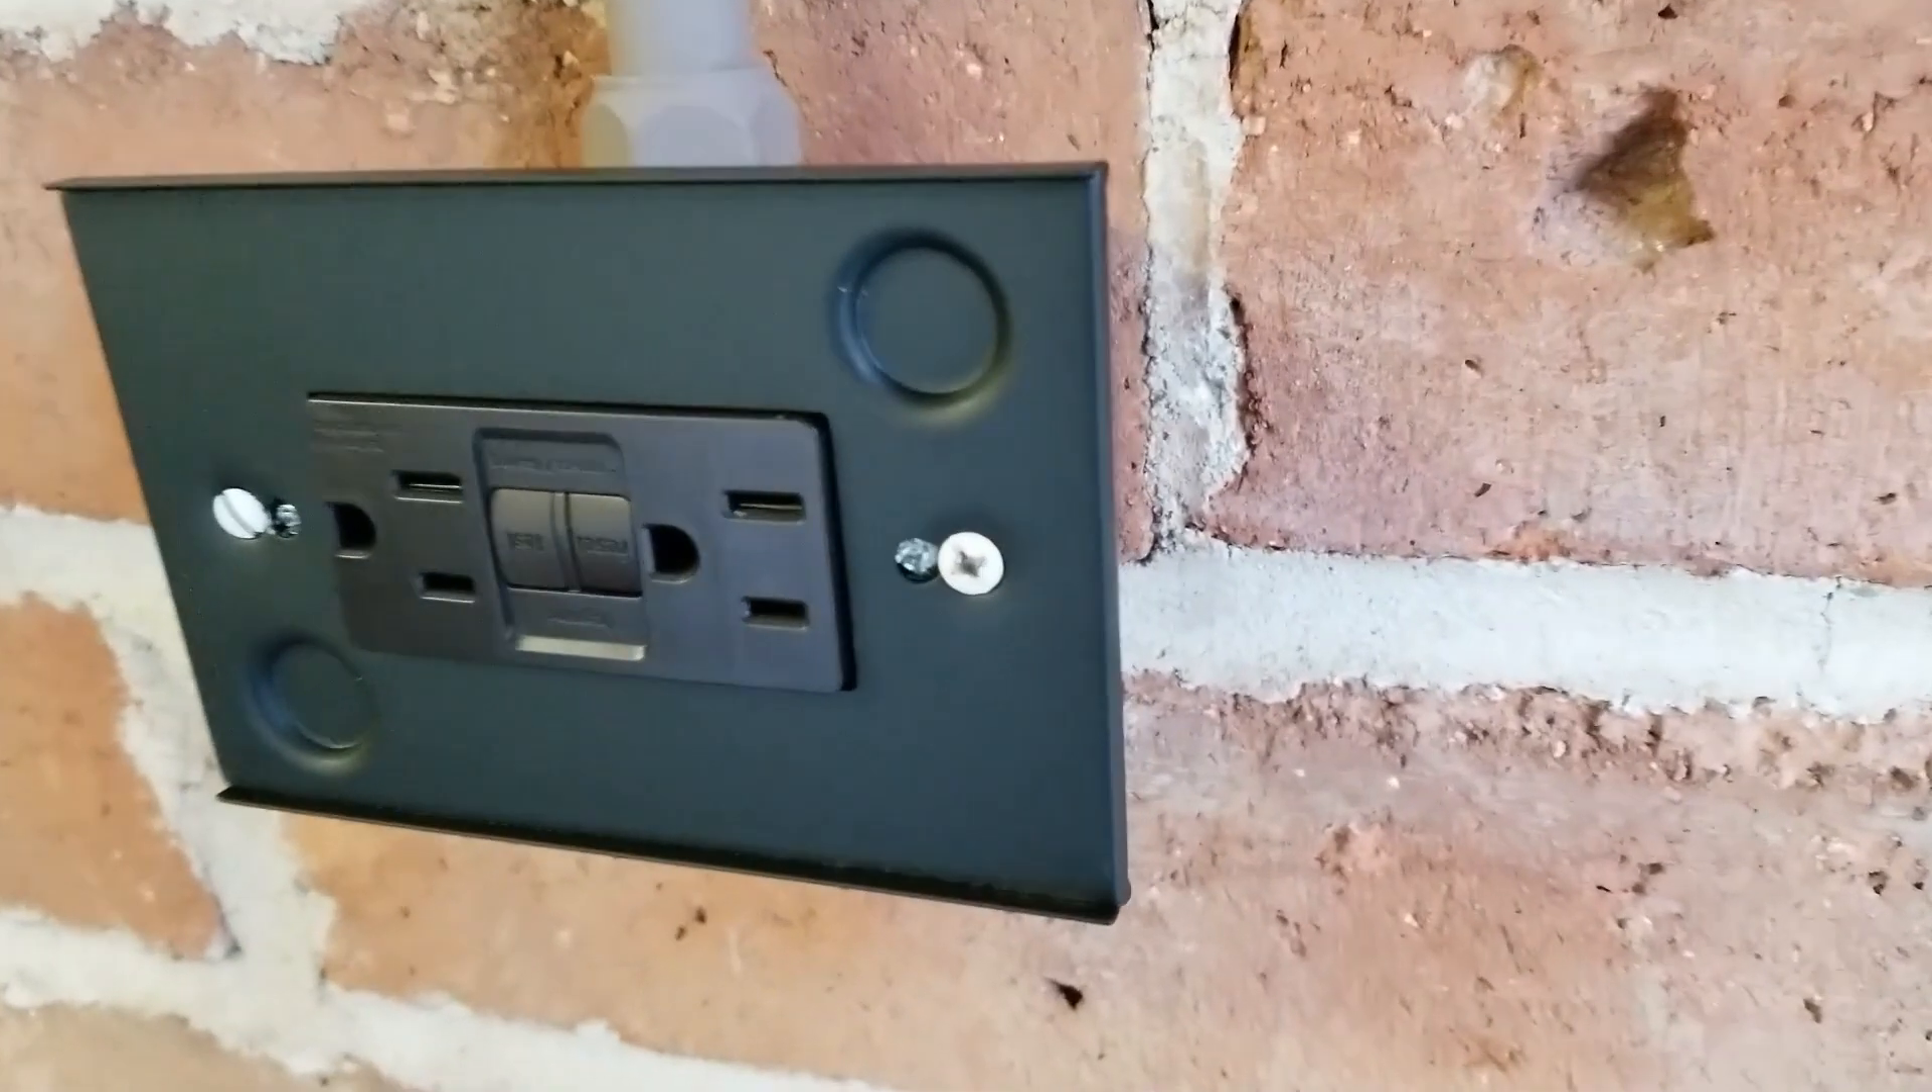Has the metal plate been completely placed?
Yes.